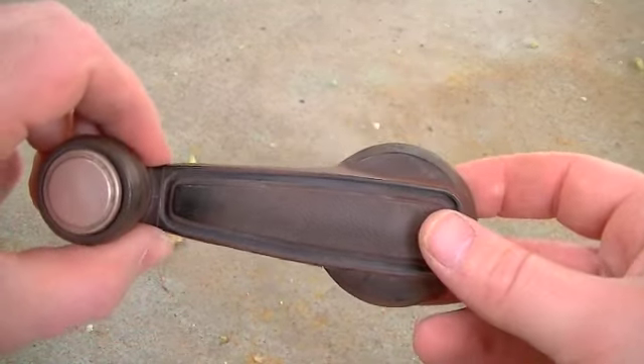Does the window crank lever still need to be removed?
No.